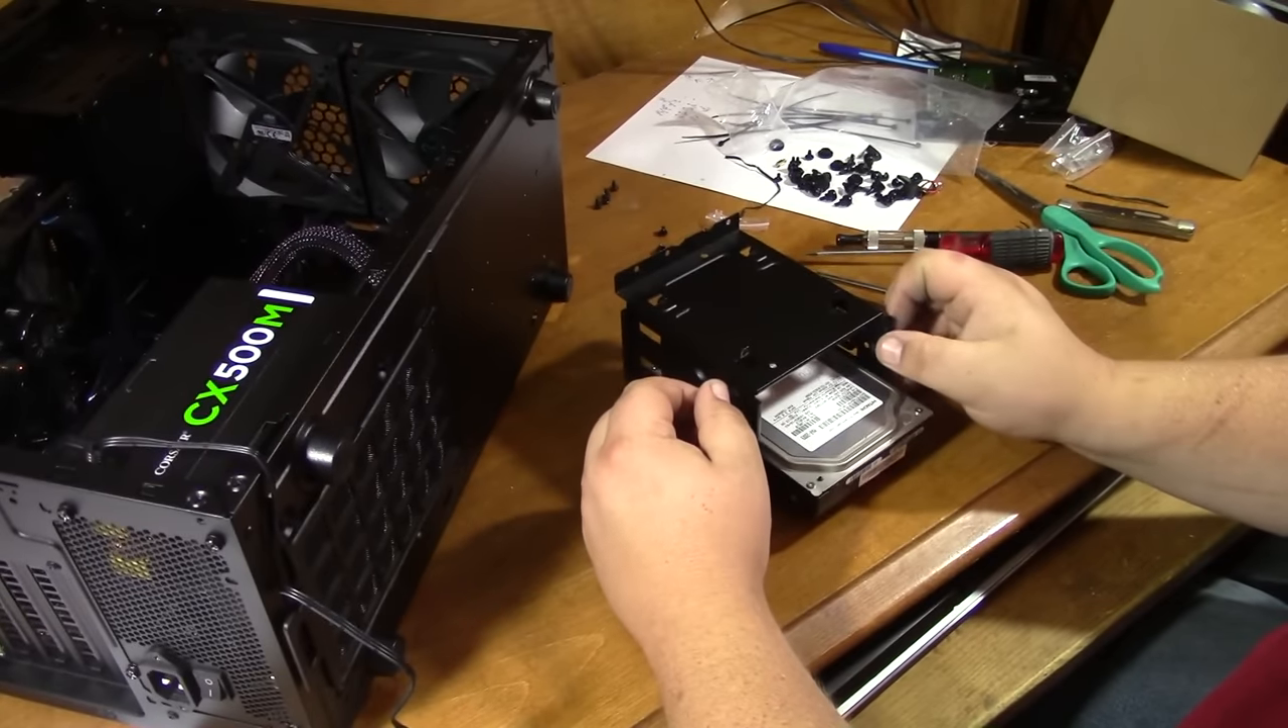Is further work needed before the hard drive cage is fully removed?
No.